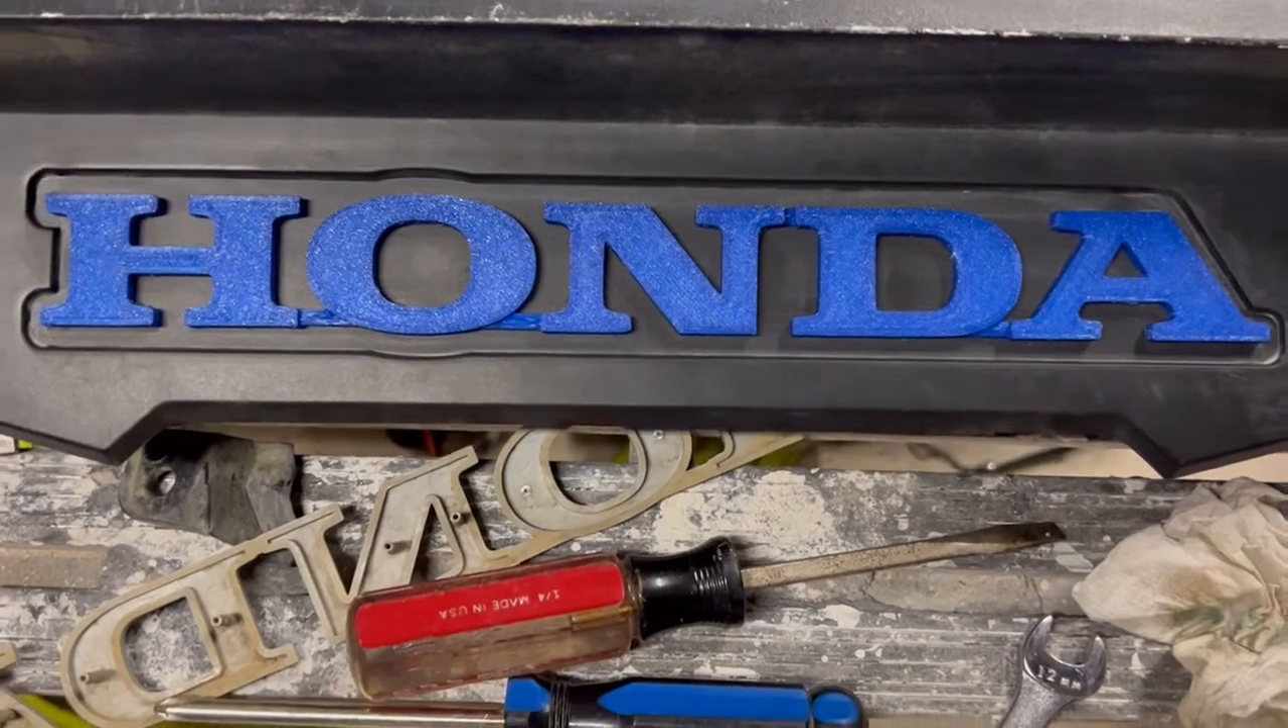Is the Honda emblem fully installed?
Yes.